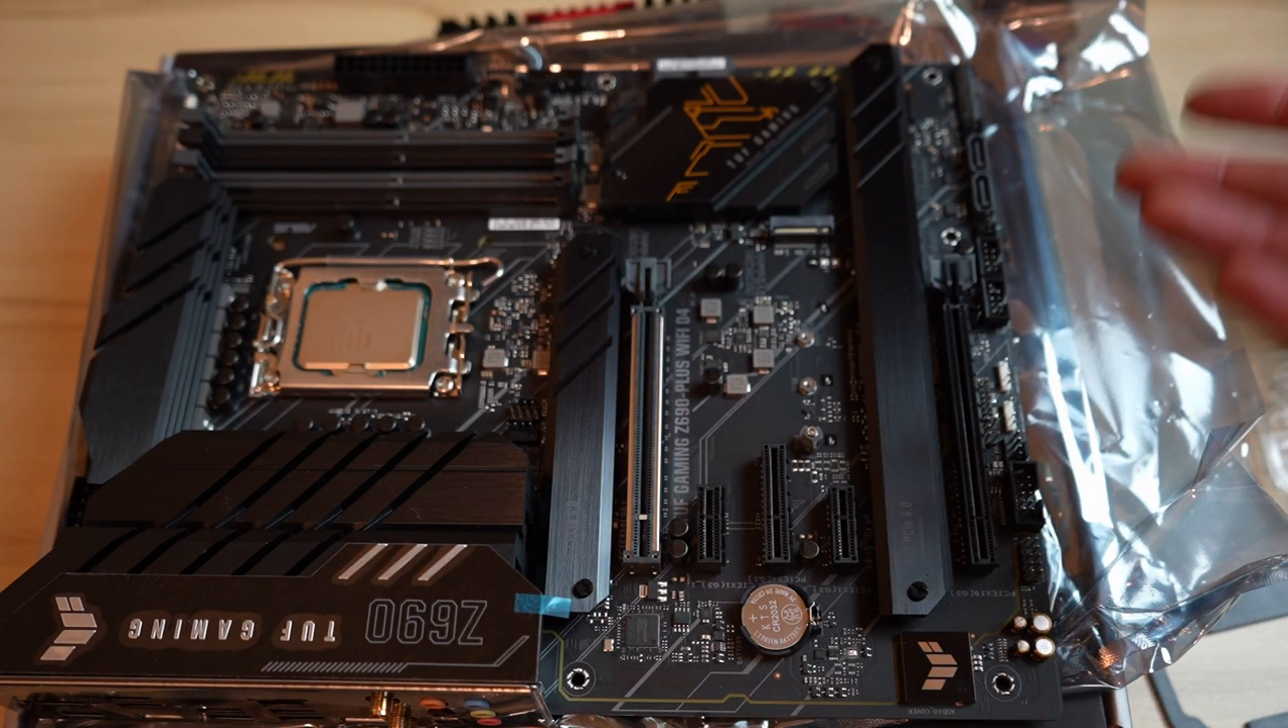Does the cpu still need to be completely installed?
No.